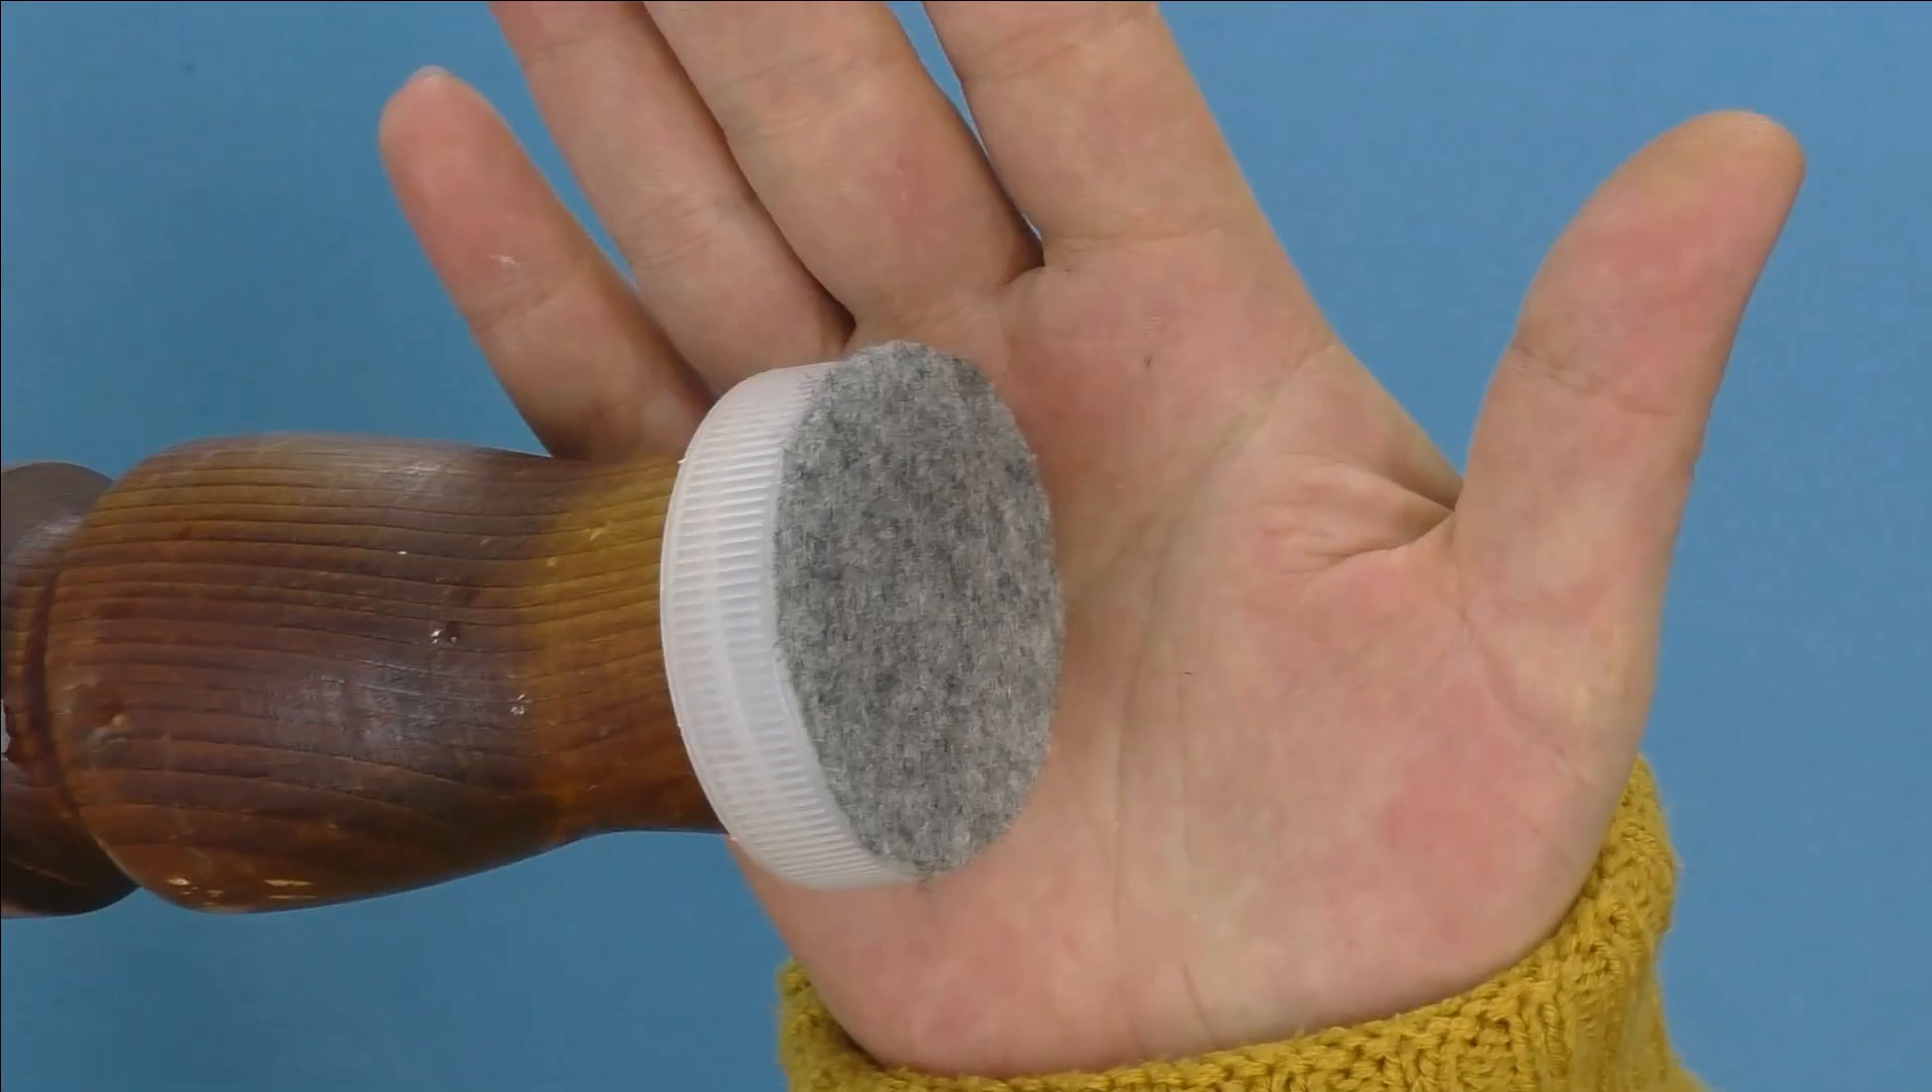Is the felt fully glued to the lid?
Yes.